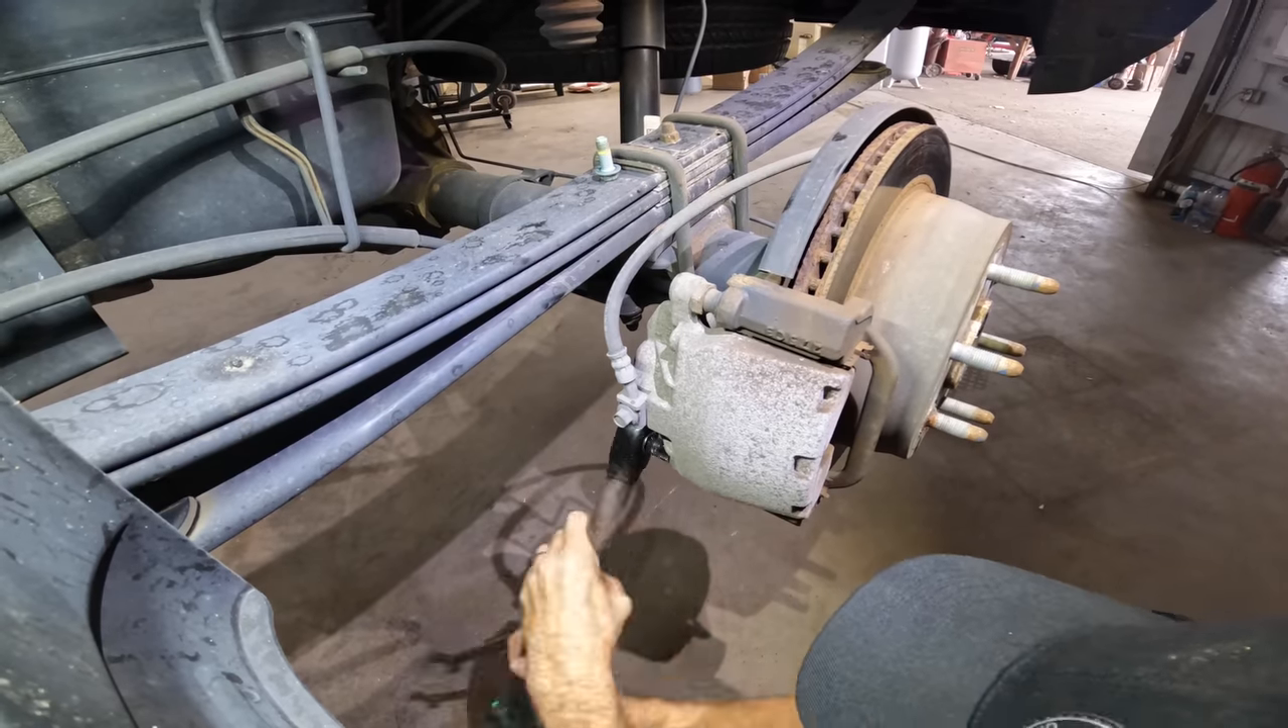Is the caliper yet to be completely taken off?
Yes.